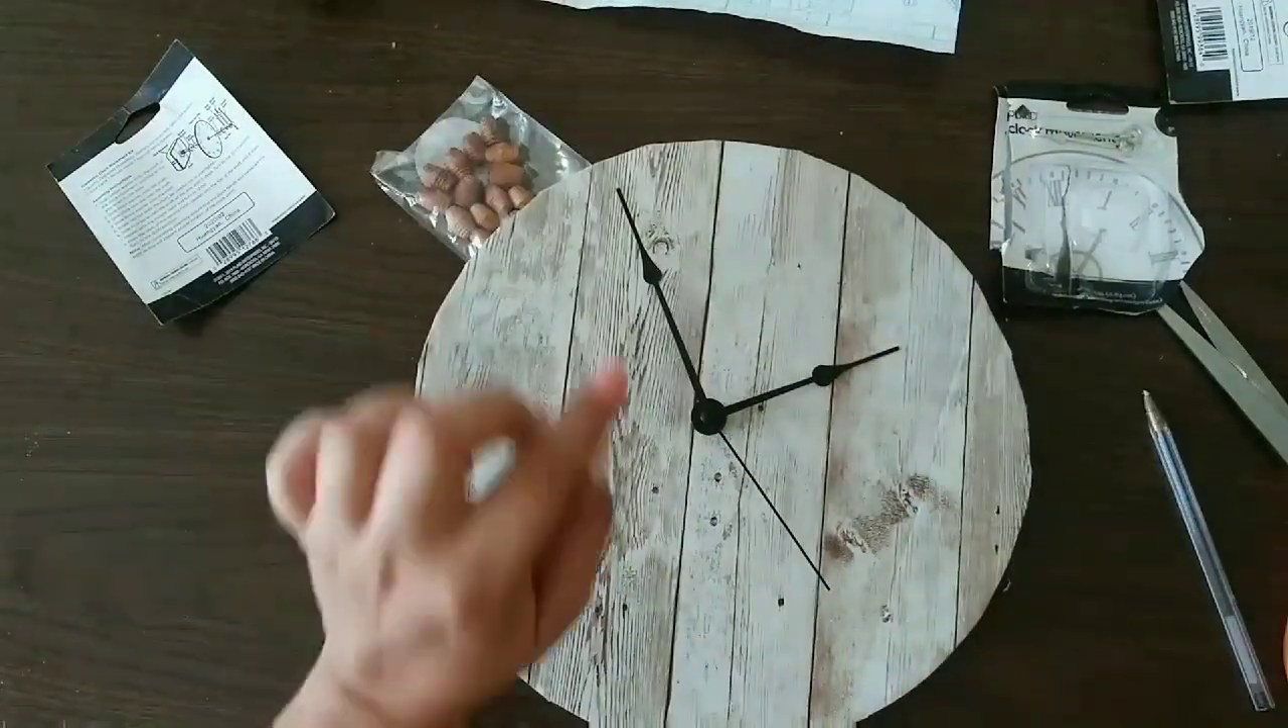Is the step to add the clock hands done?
Yes.